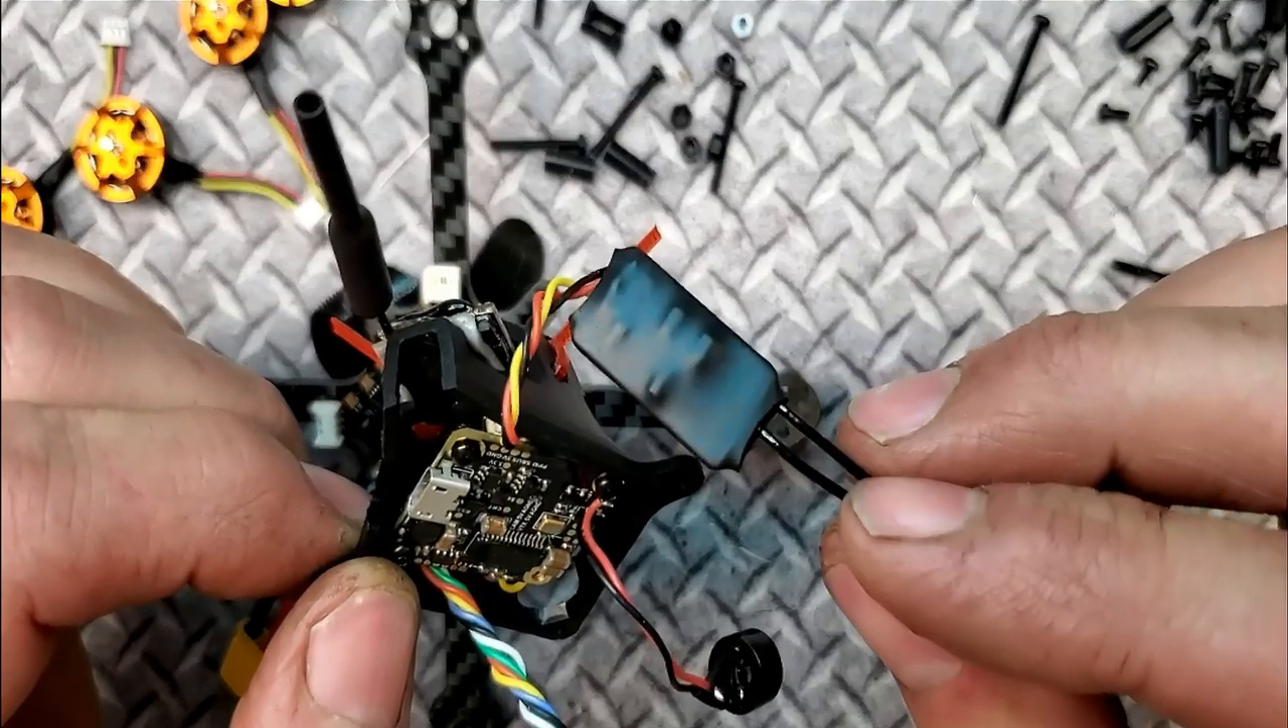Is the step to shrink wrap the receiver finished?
Yes.